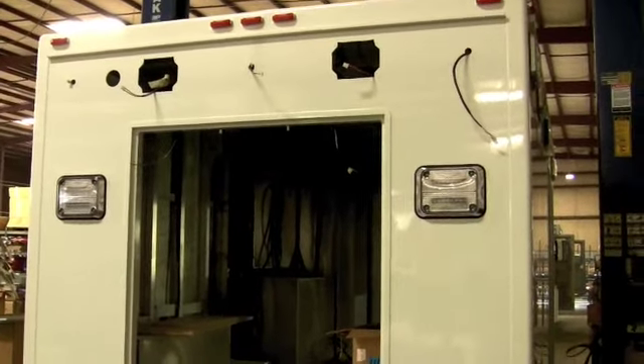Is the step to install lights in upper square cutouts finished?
No.